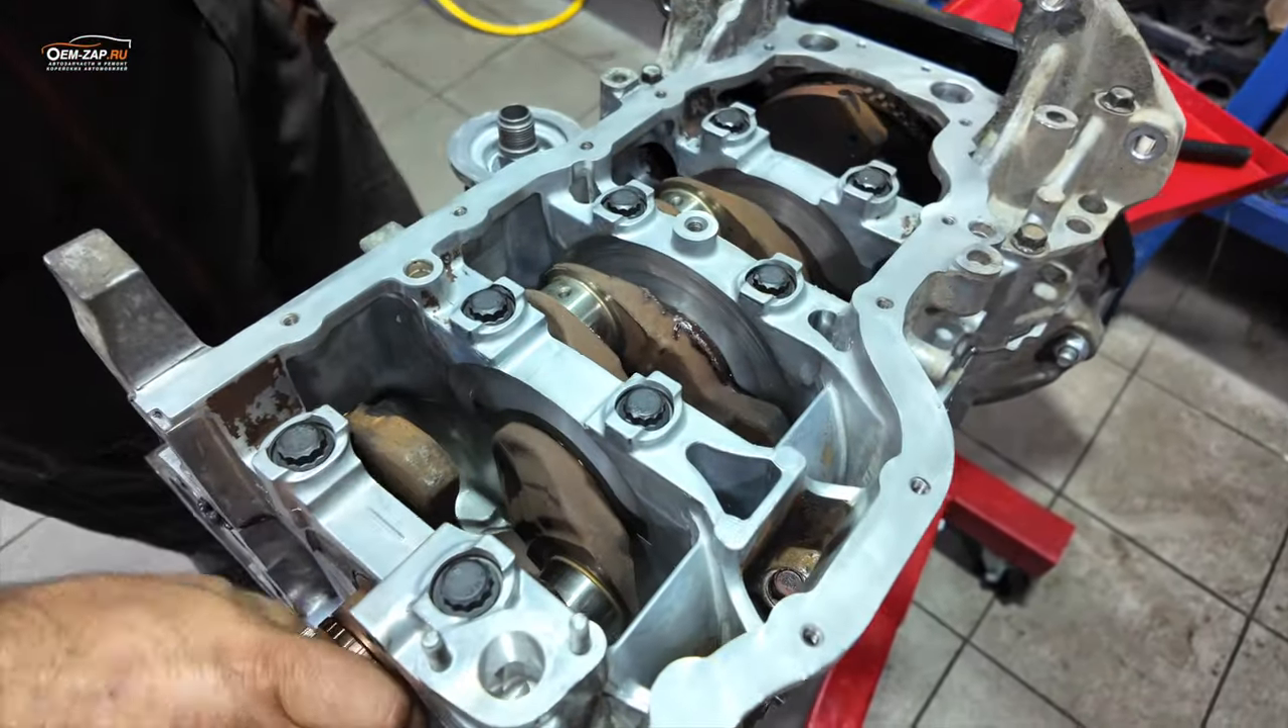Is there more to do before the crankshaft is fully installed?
No.